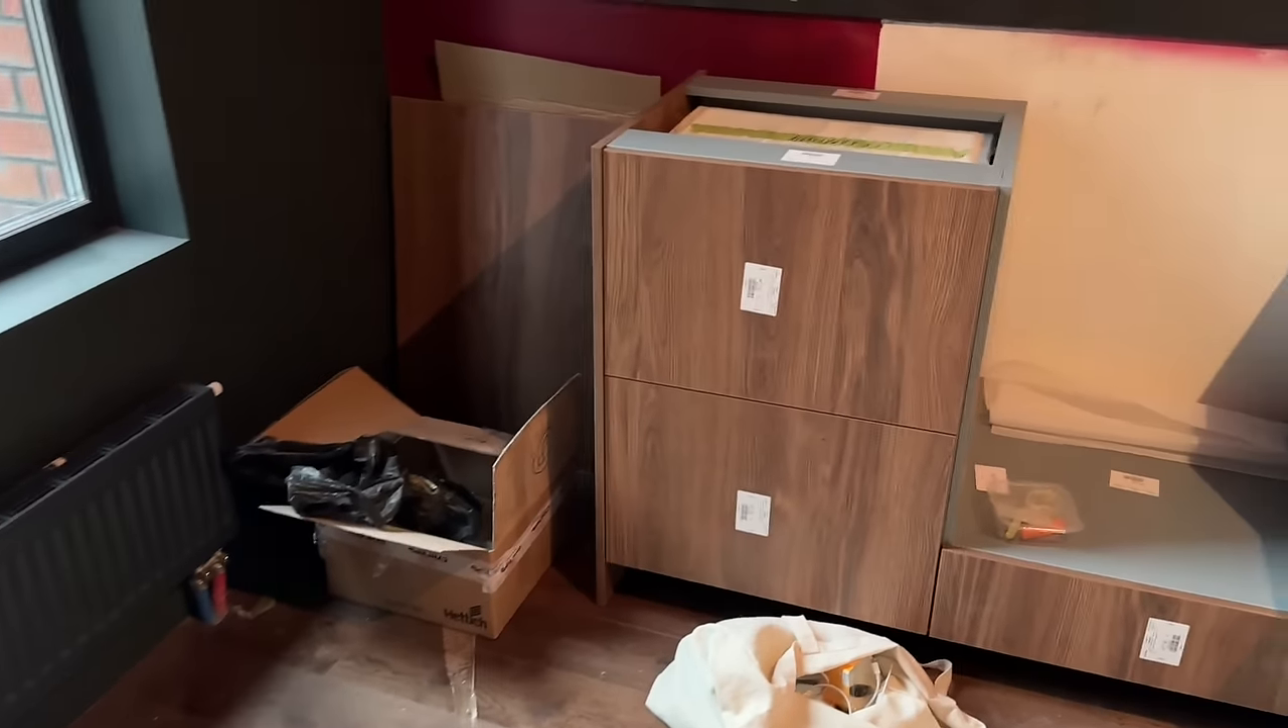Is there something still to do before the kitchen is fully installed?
Yes.